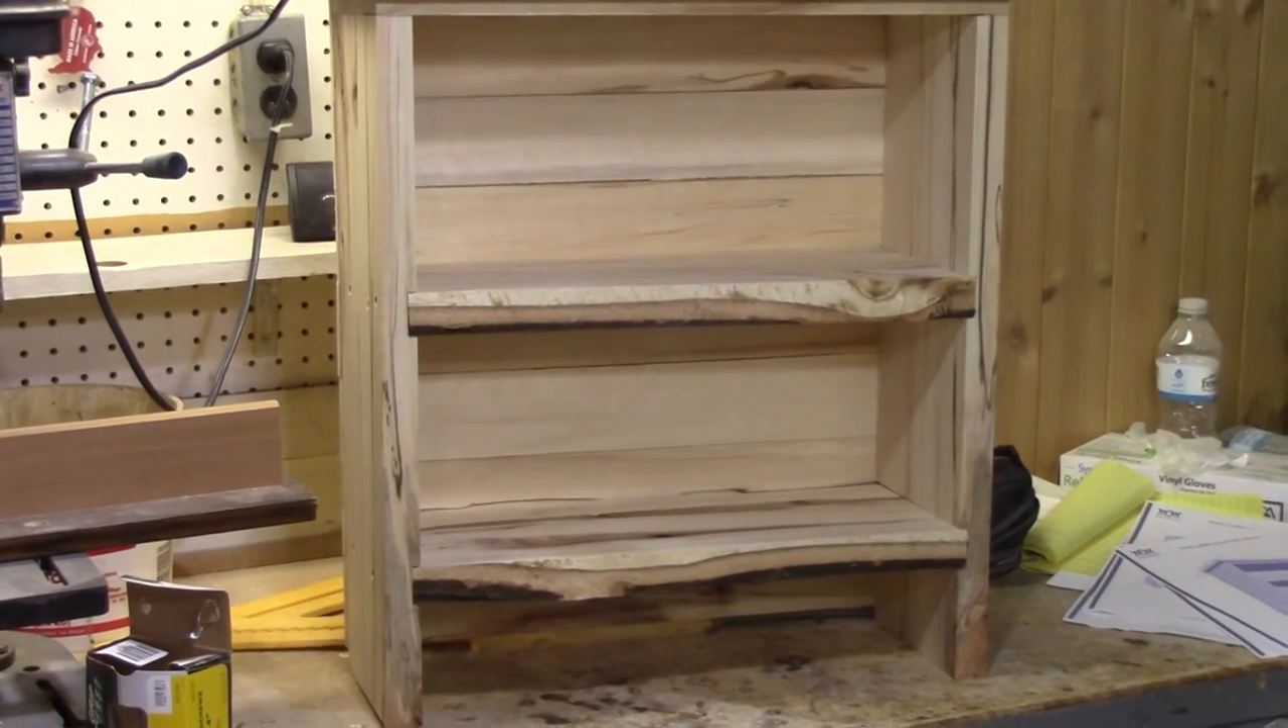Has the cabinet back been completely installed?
Yes.